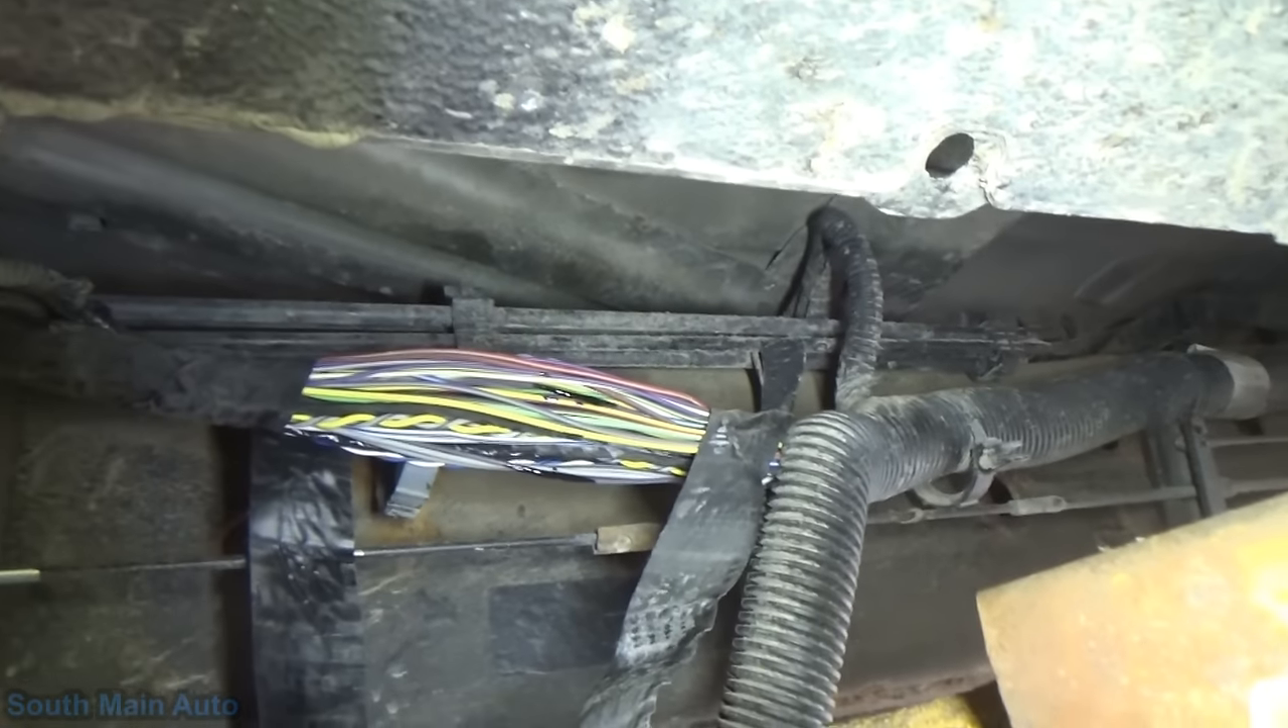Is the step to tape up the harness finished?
No.